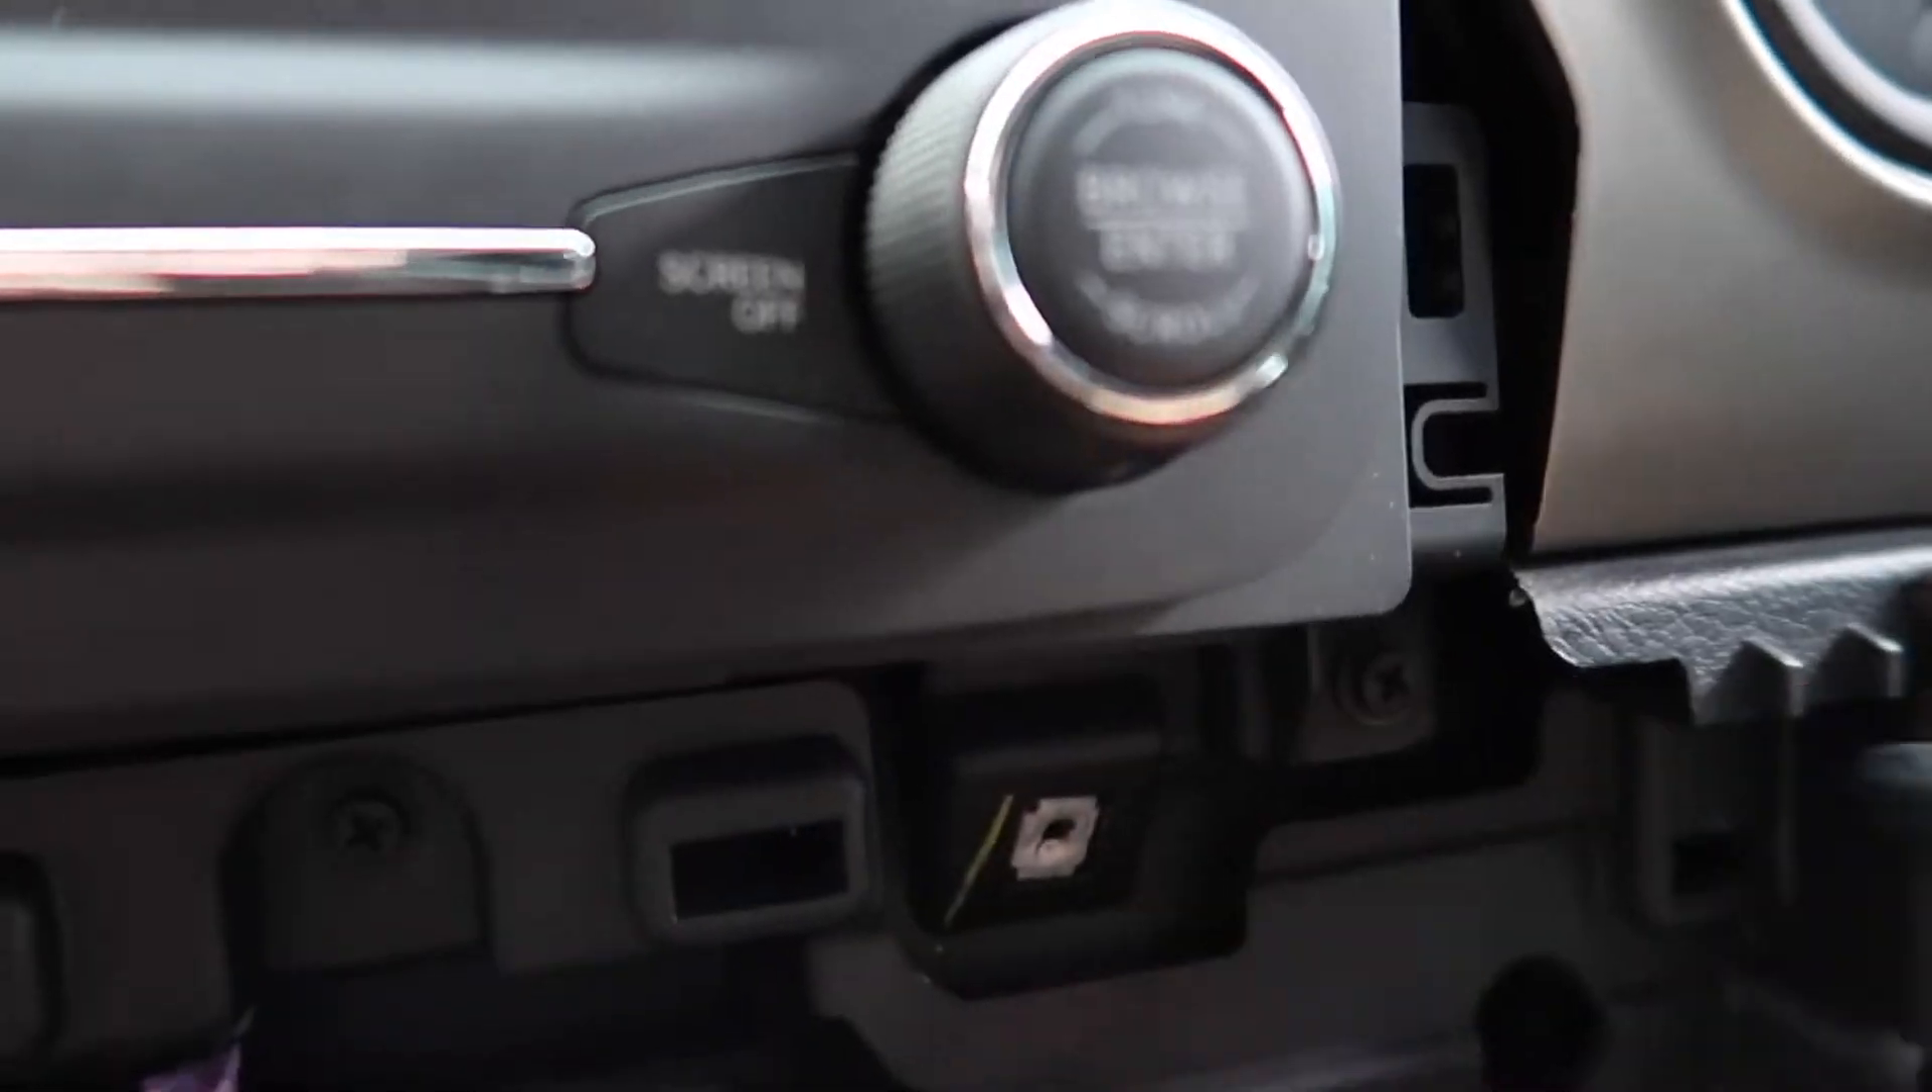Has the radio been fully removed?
No.